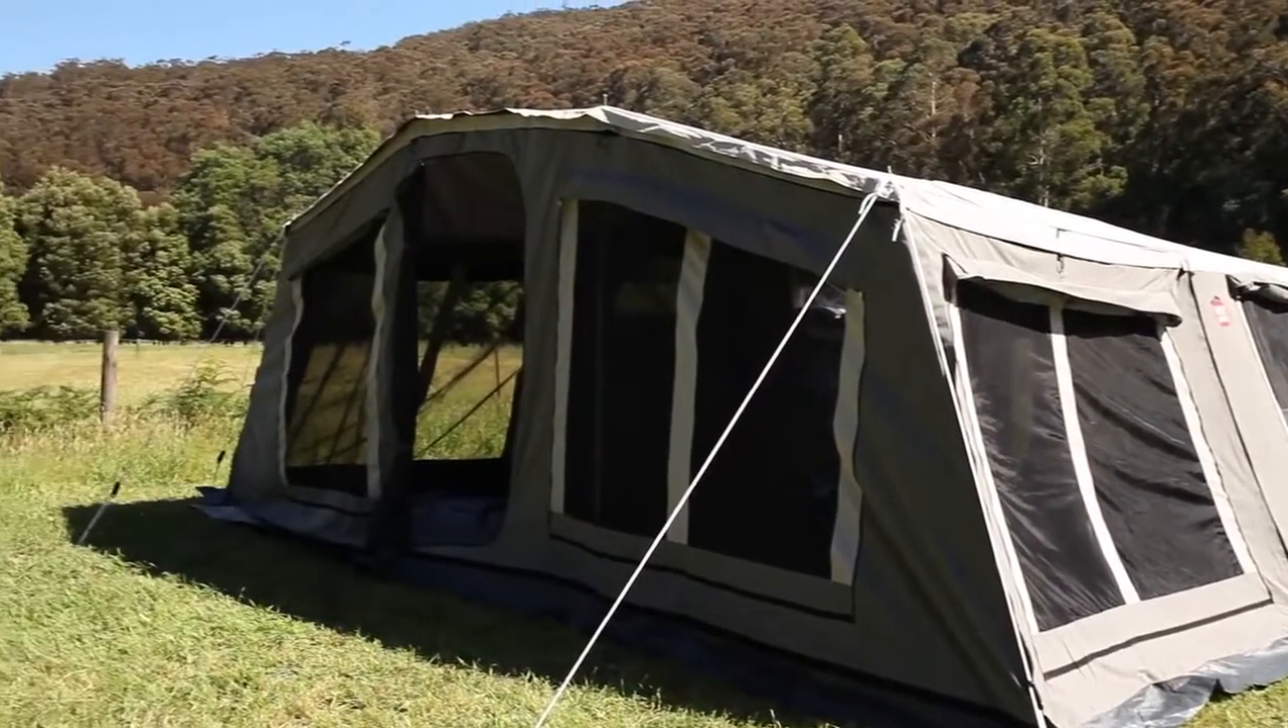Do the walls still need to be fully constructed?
No.